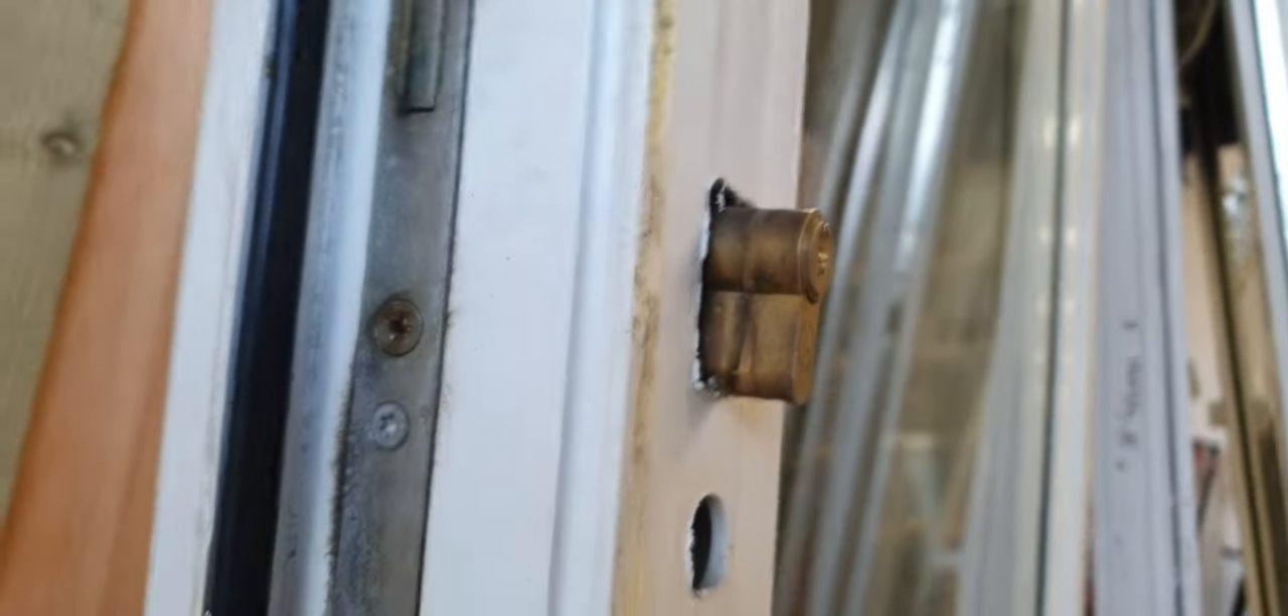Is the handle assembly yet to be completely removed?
No.